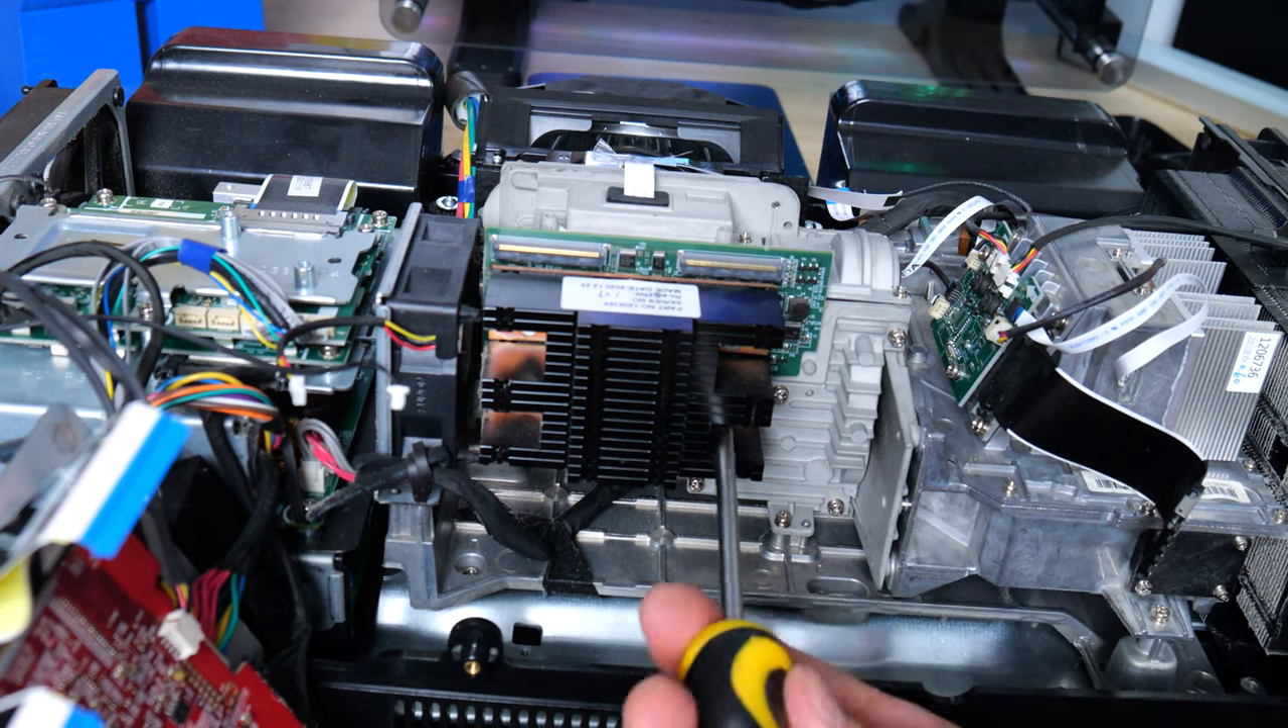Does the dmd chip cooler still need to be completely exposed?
No.